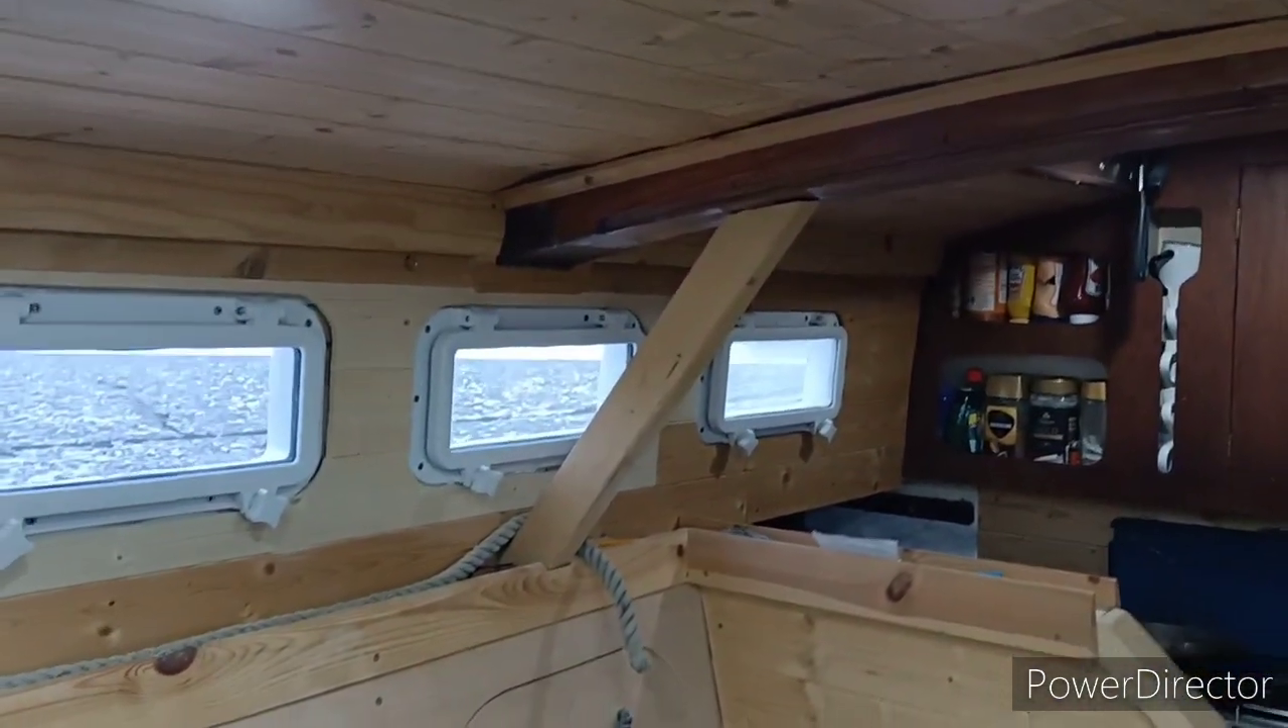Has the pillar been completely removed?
No.